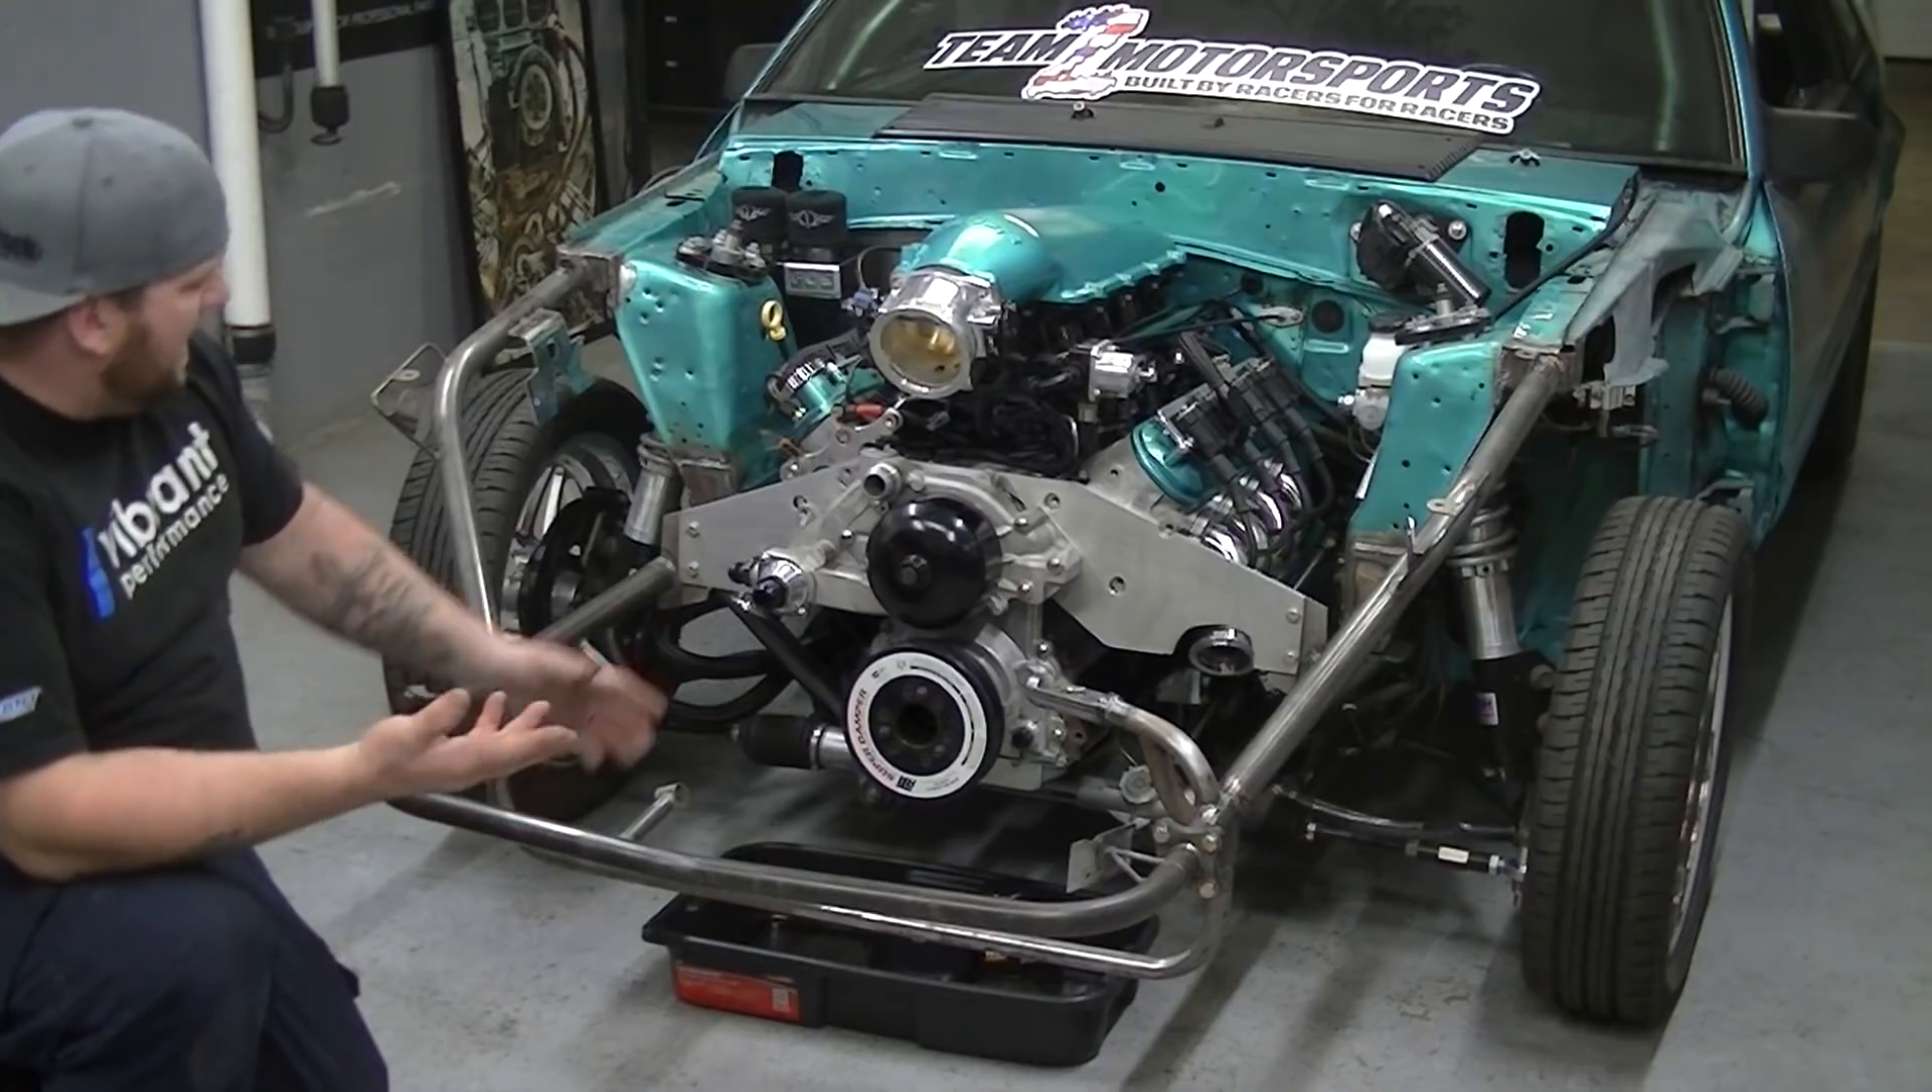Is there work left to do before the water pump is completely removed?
Yes.